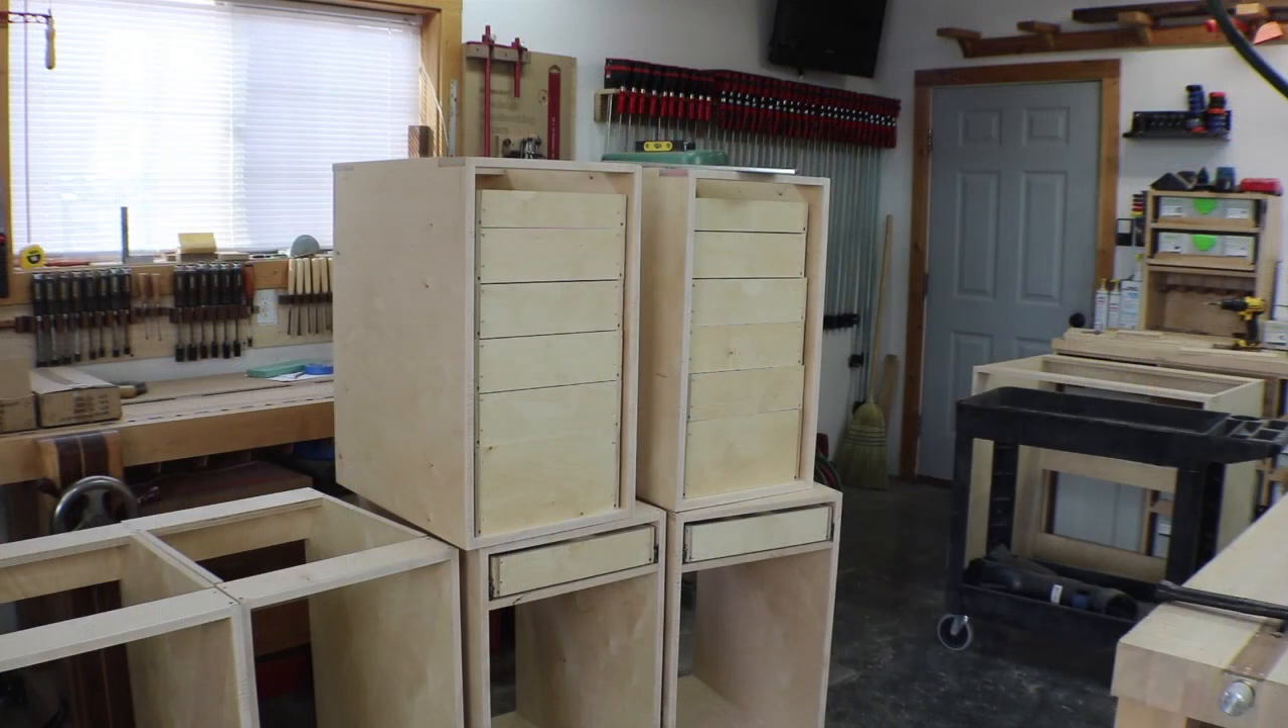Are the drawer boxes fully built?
Yes.